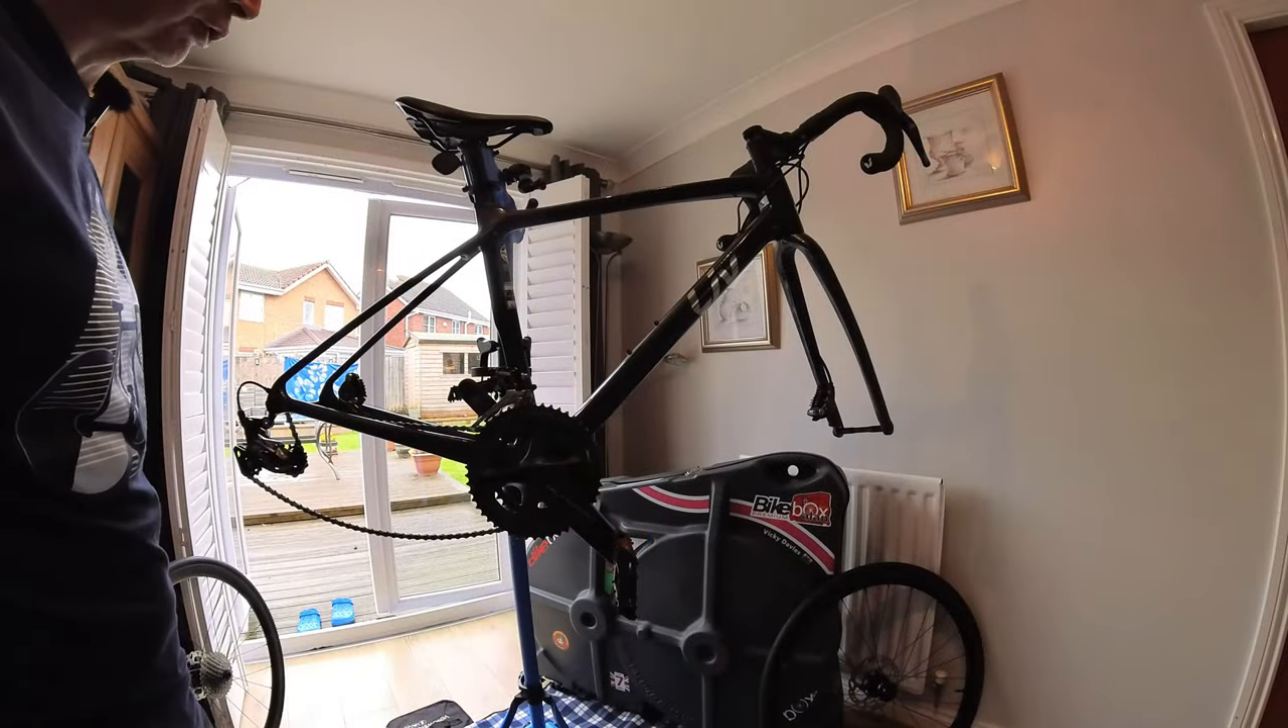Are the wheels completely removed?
Yes.